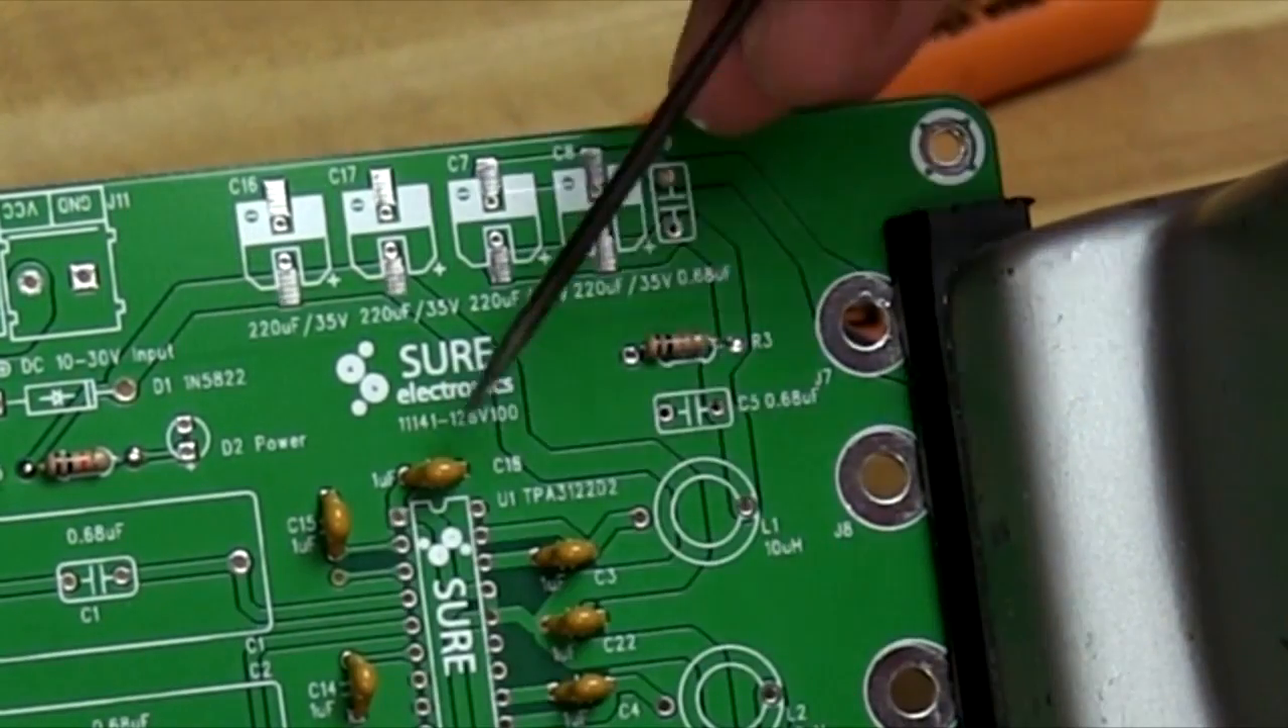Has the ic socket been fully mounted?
No.